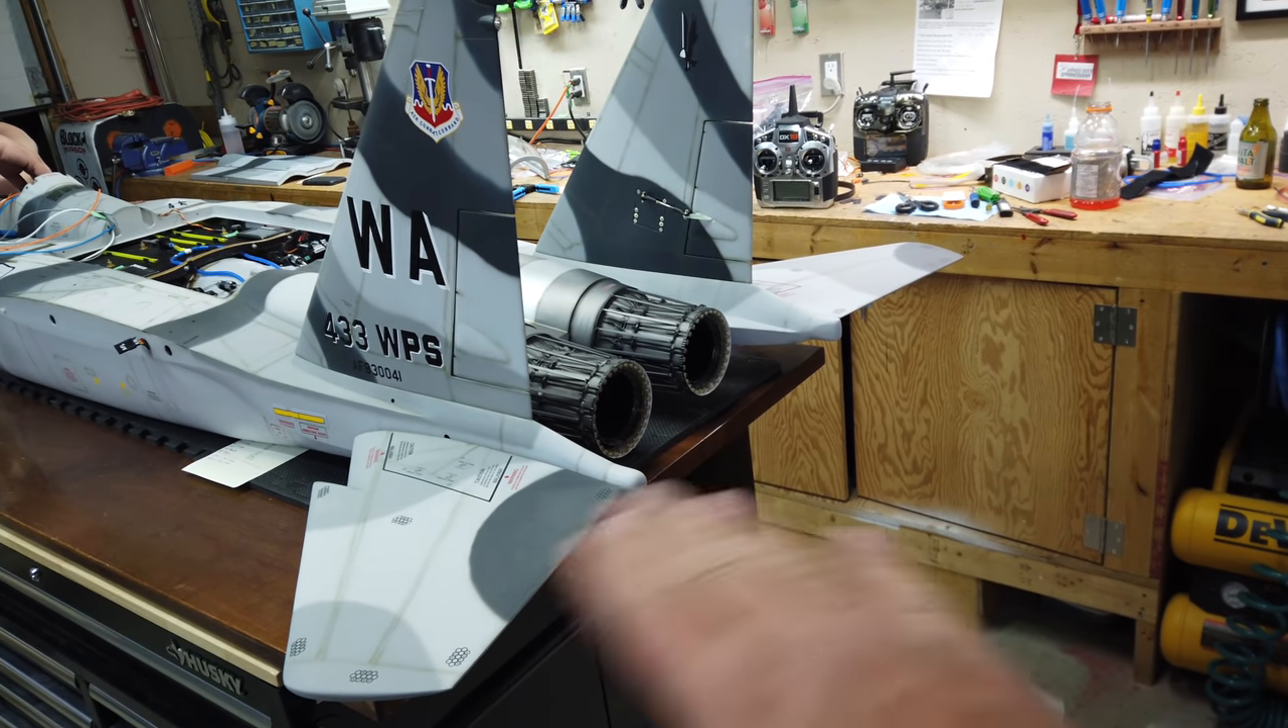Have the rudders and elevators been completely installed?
Yes.